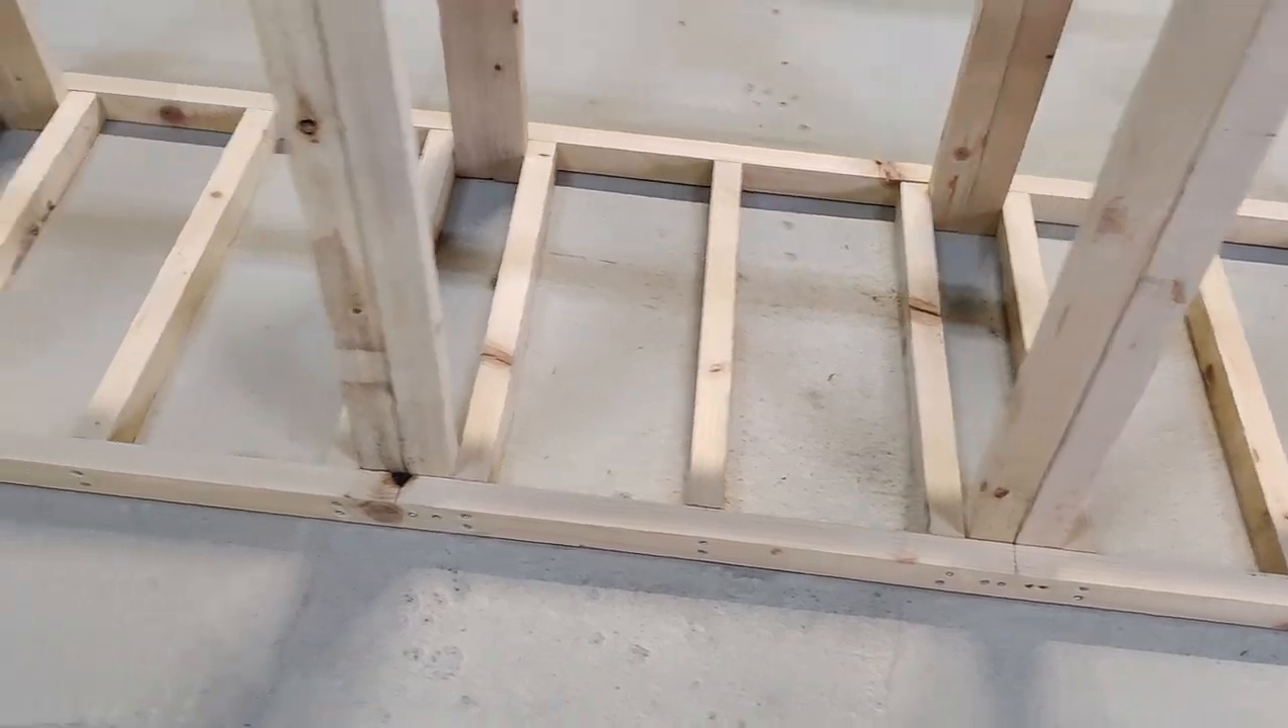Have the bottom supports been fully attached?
Yes.